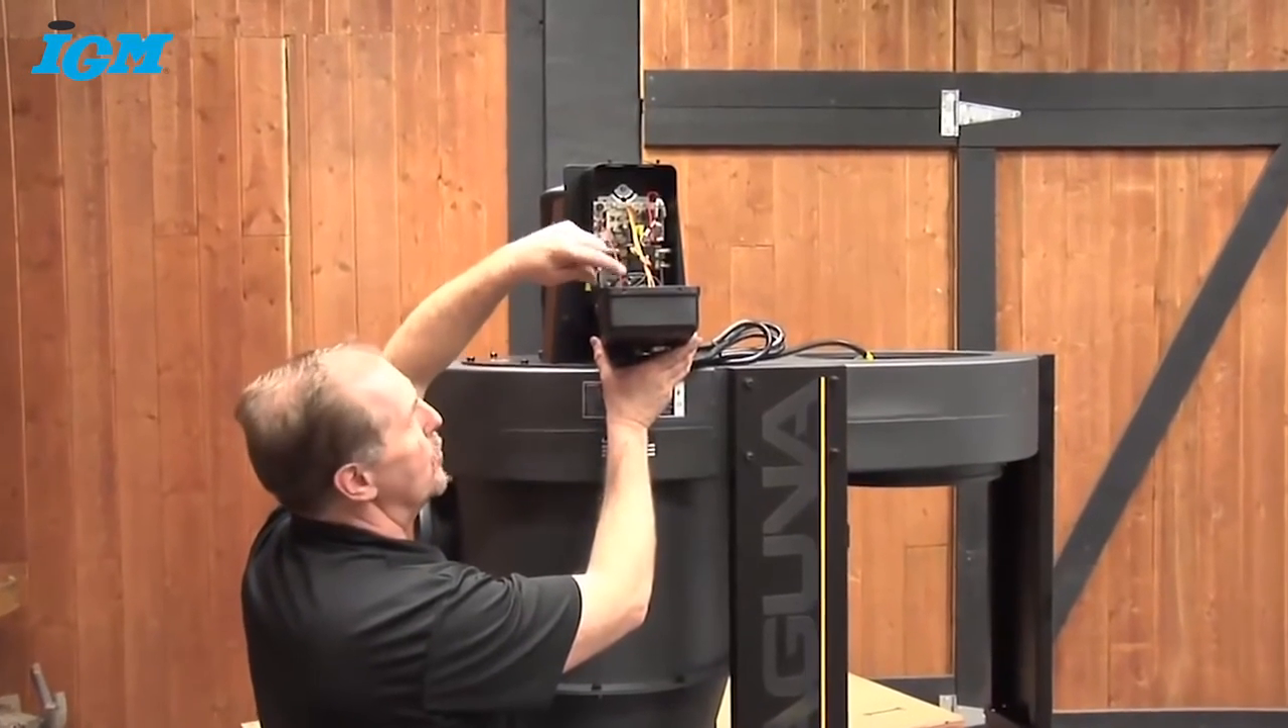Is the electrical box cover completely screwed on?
No.